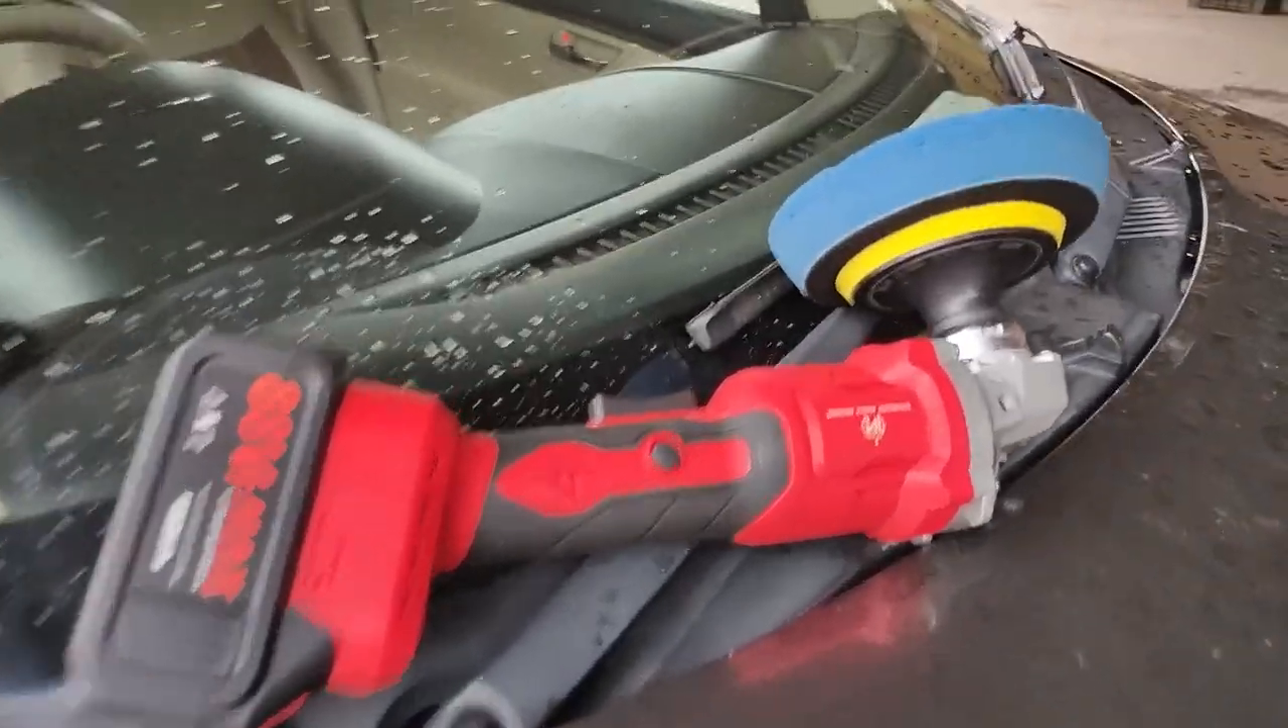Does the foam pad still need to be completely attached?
No.